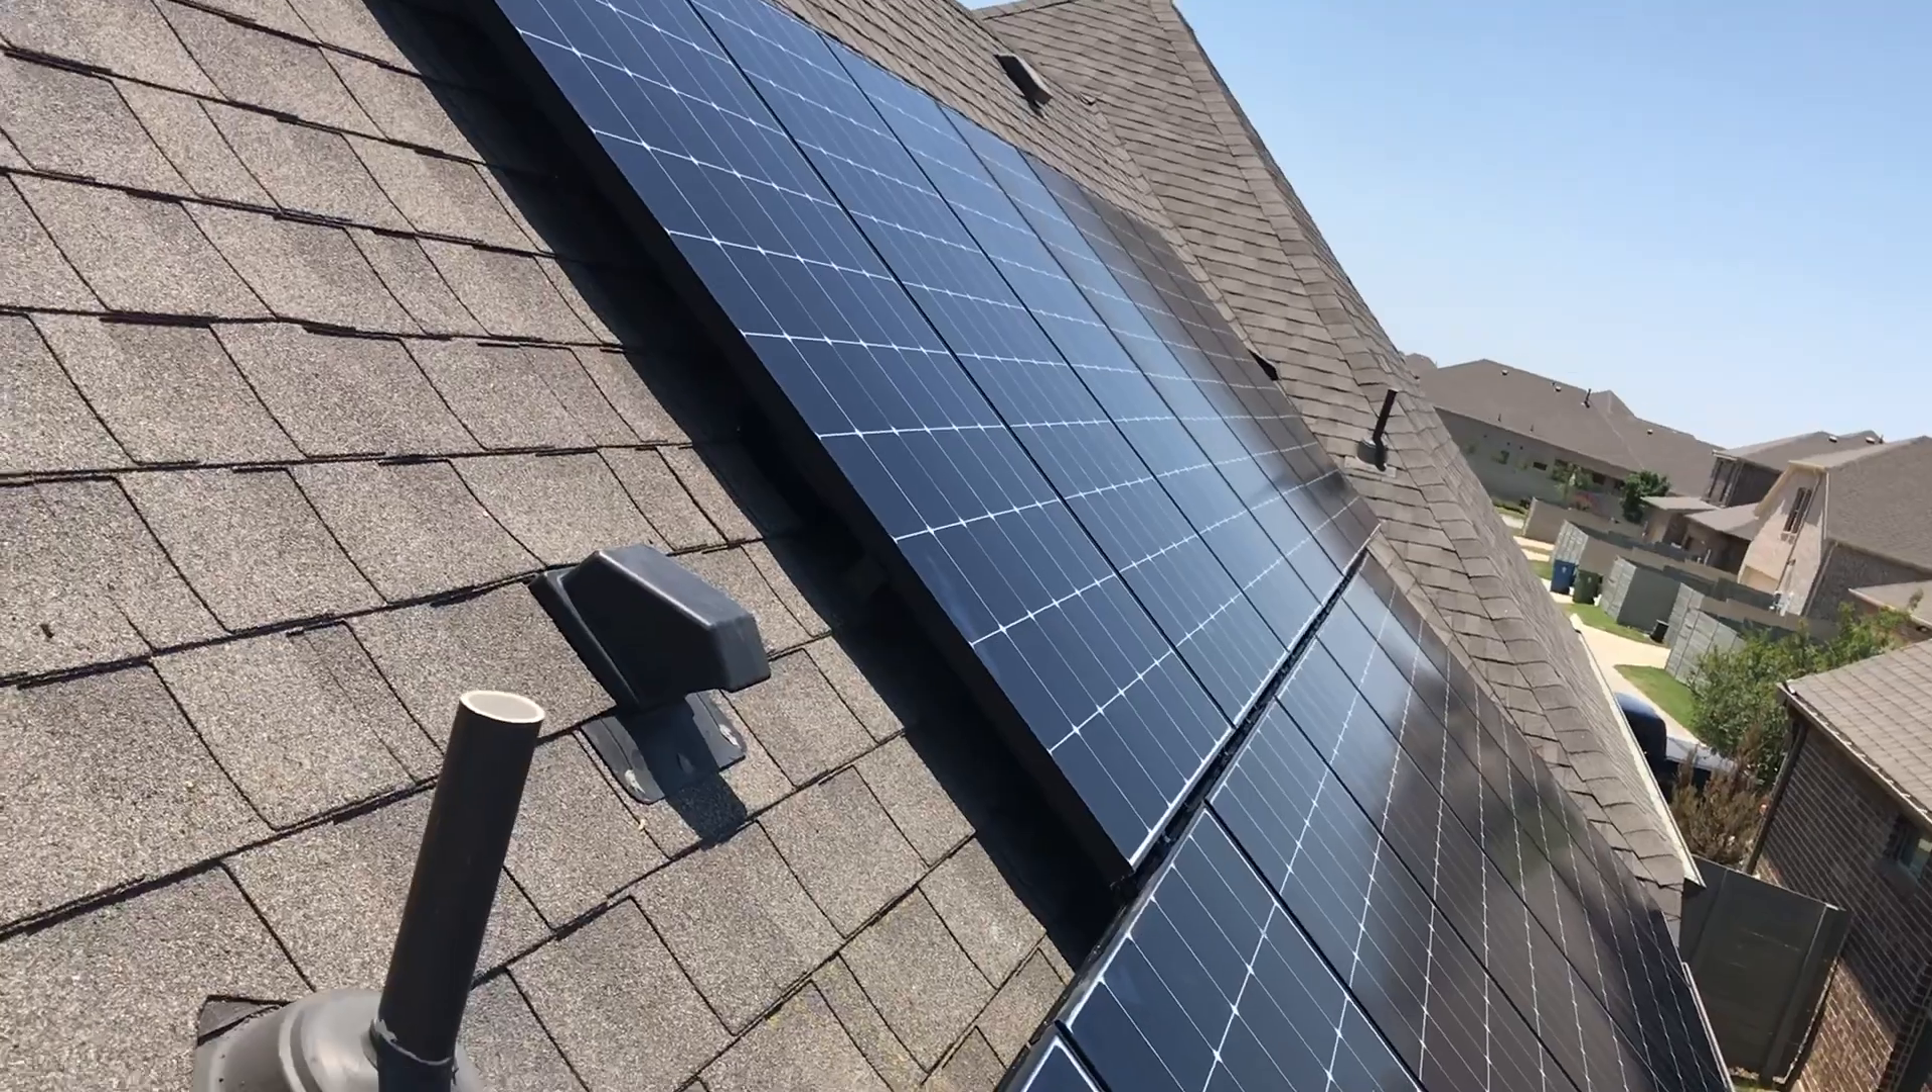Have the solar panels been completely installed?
Yes.